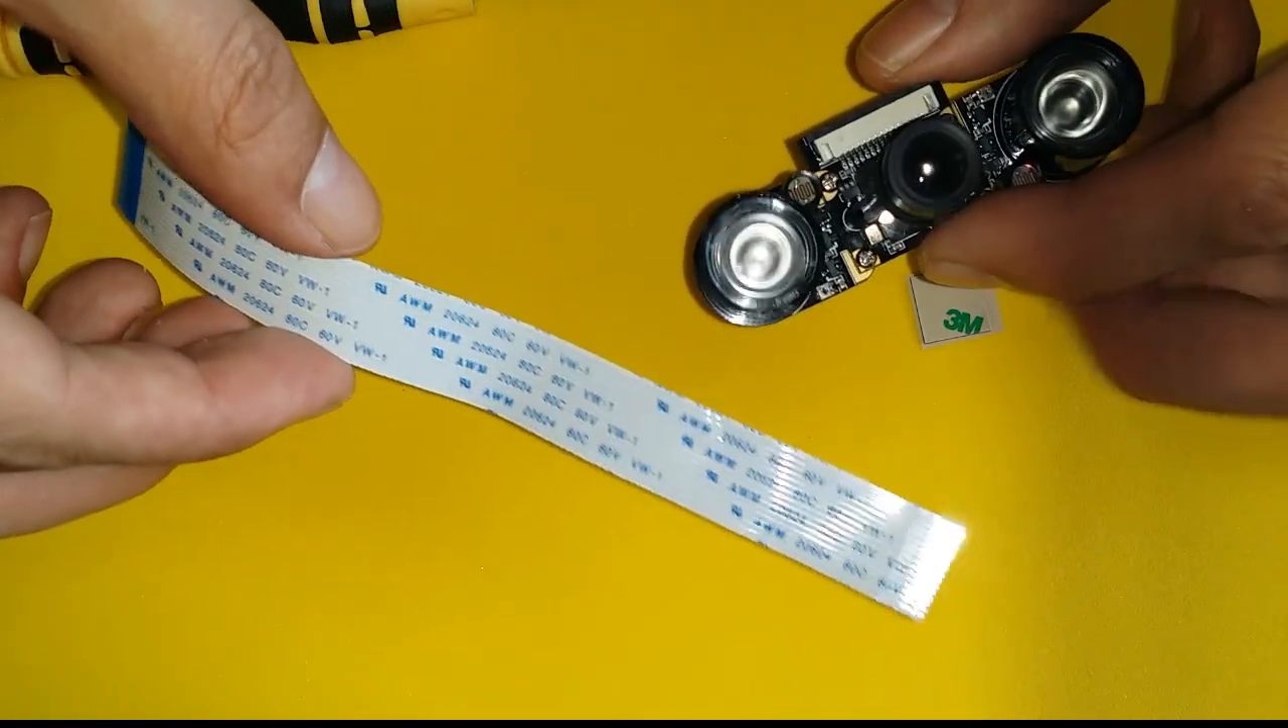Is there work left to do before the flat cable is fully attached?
Yes.